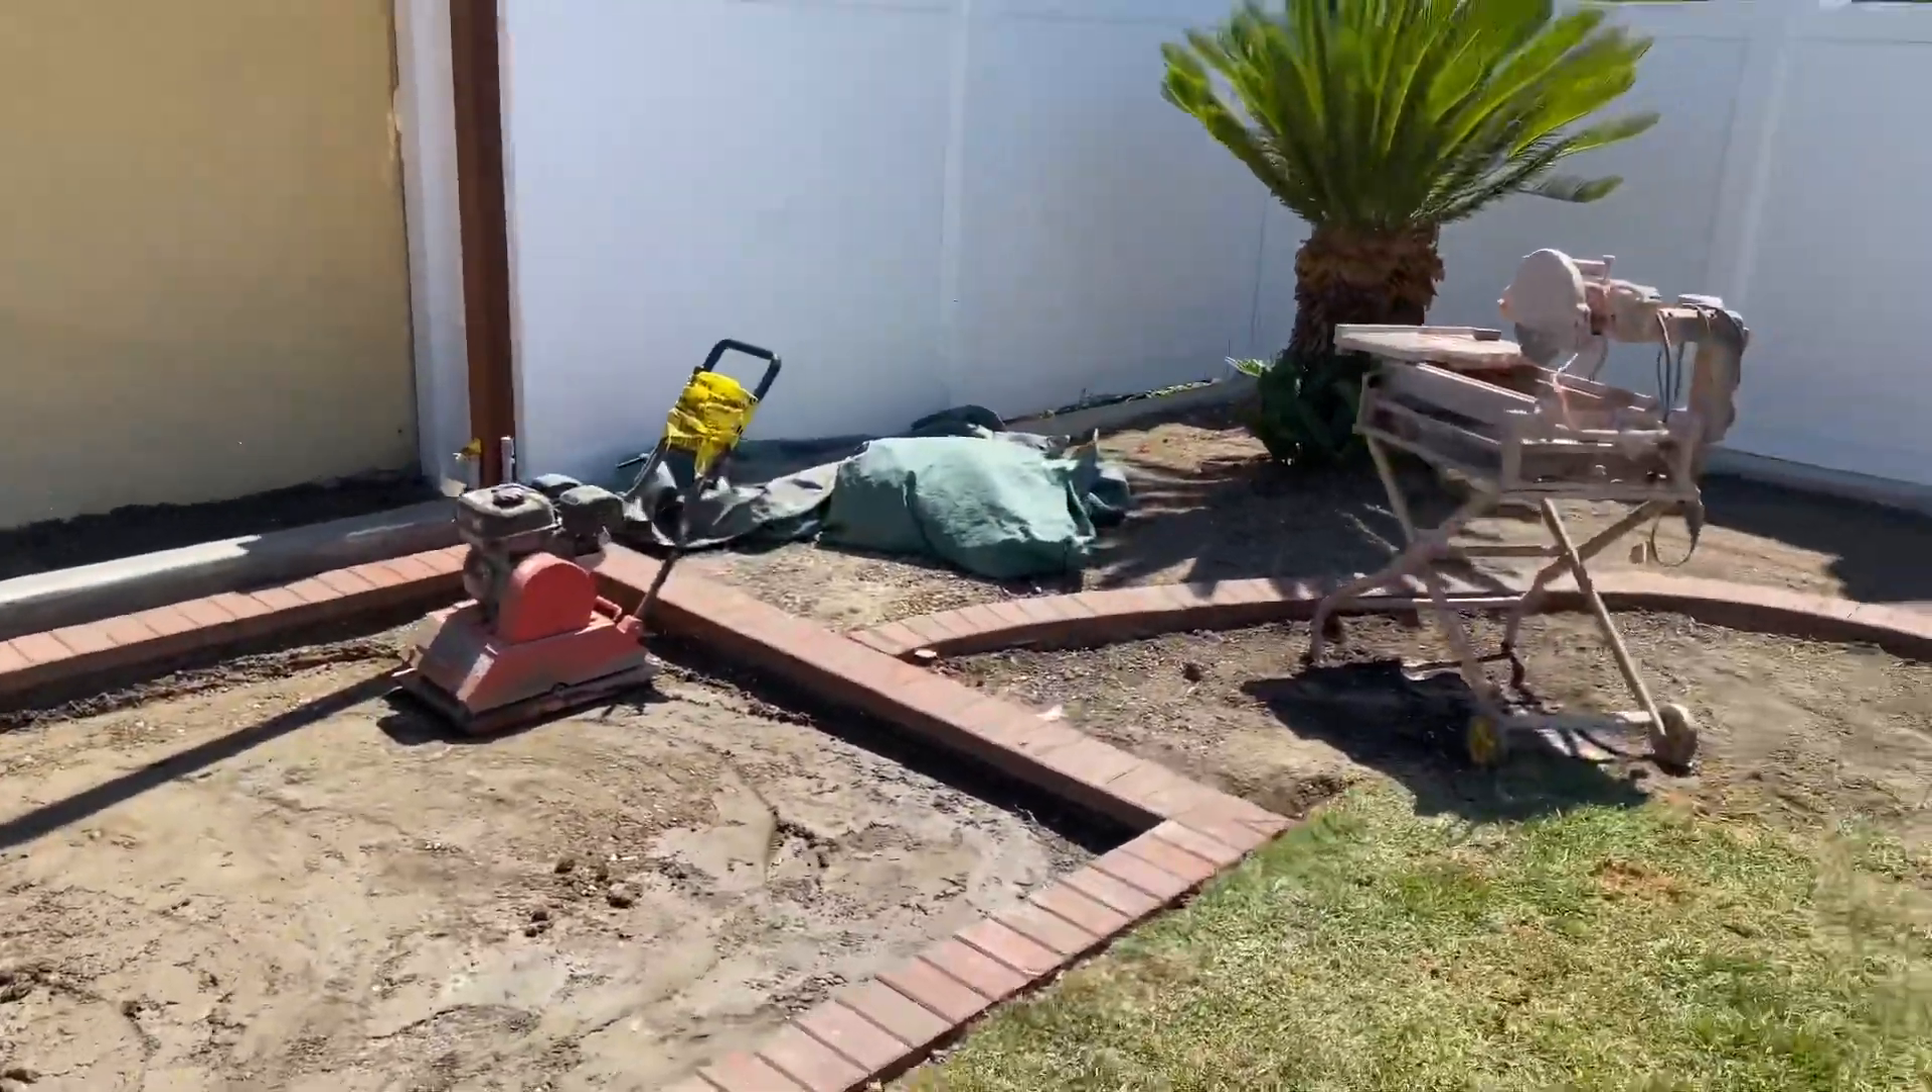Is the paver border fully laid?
Yes.